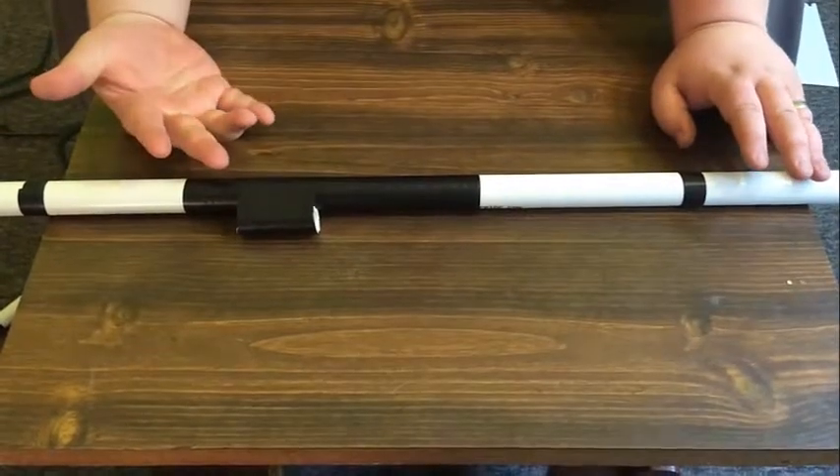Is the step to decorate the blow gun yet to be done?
No.